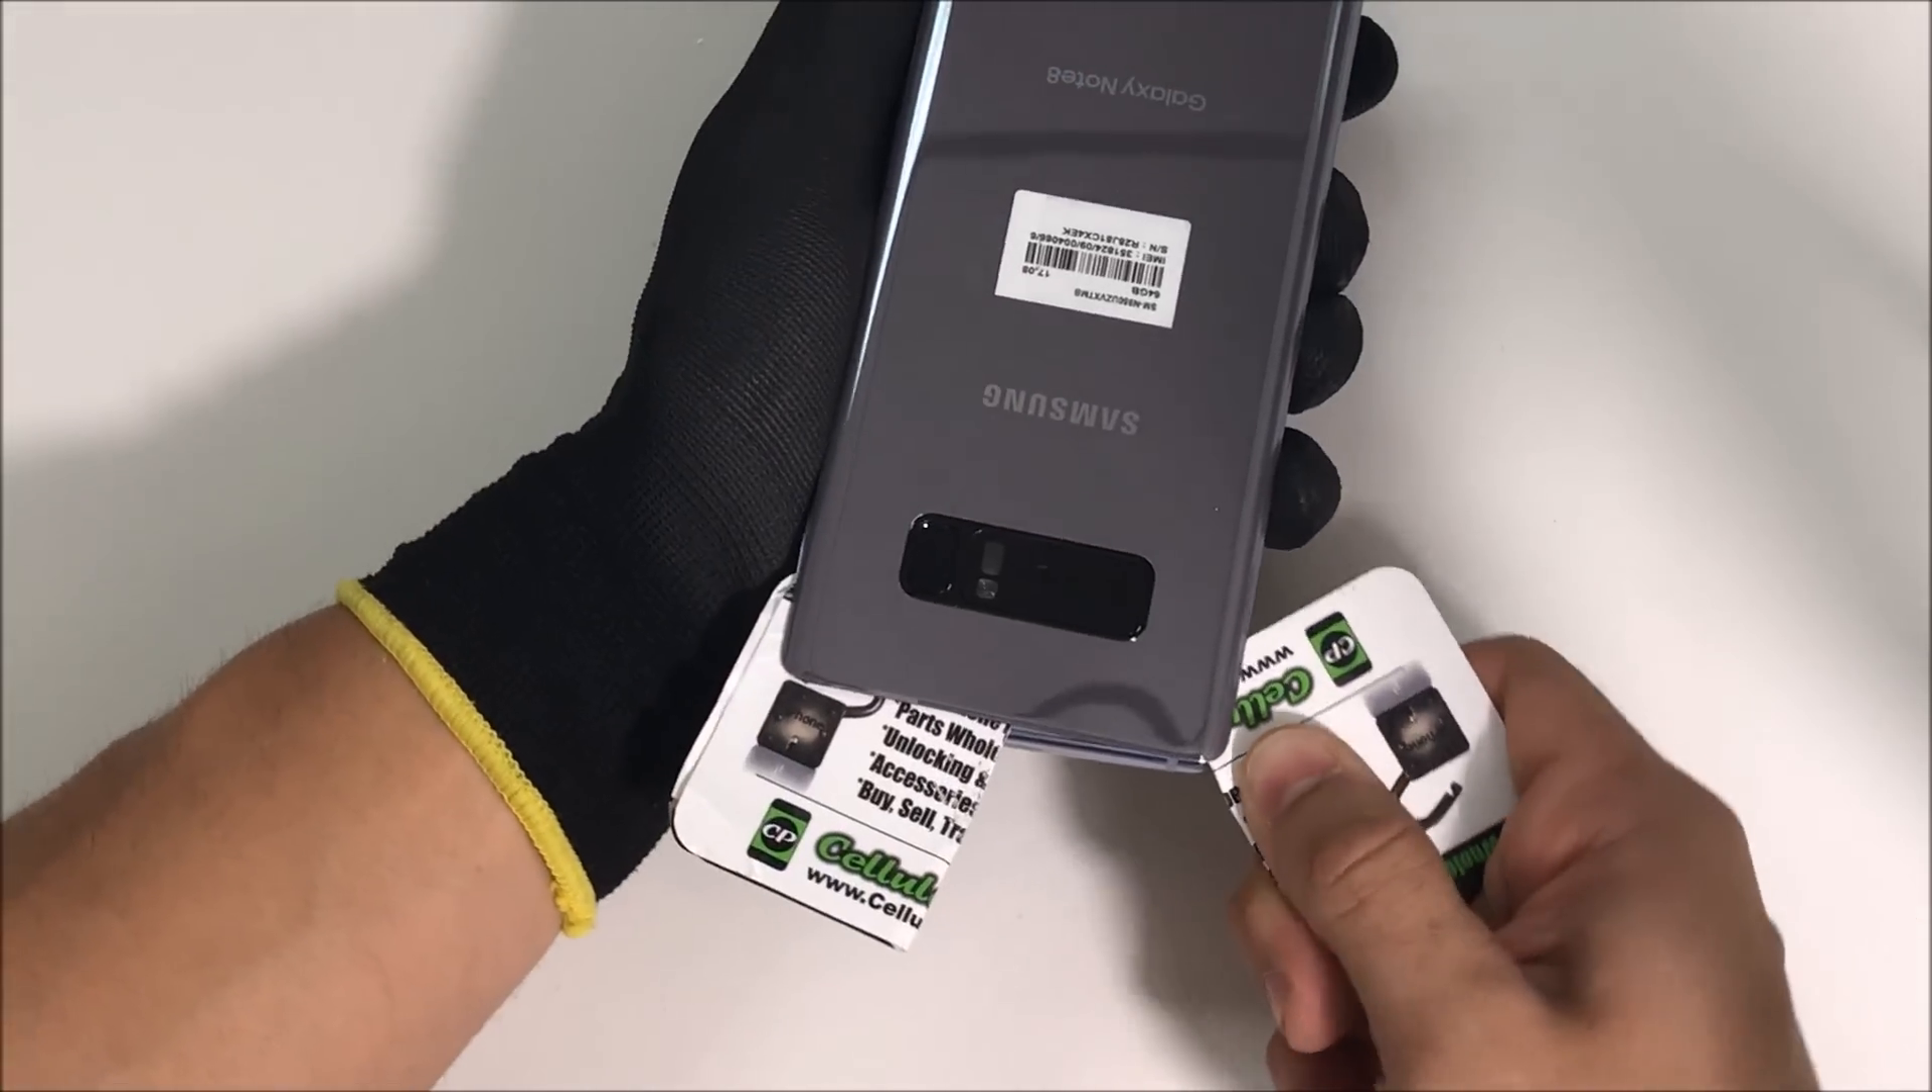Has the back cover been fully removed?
No.